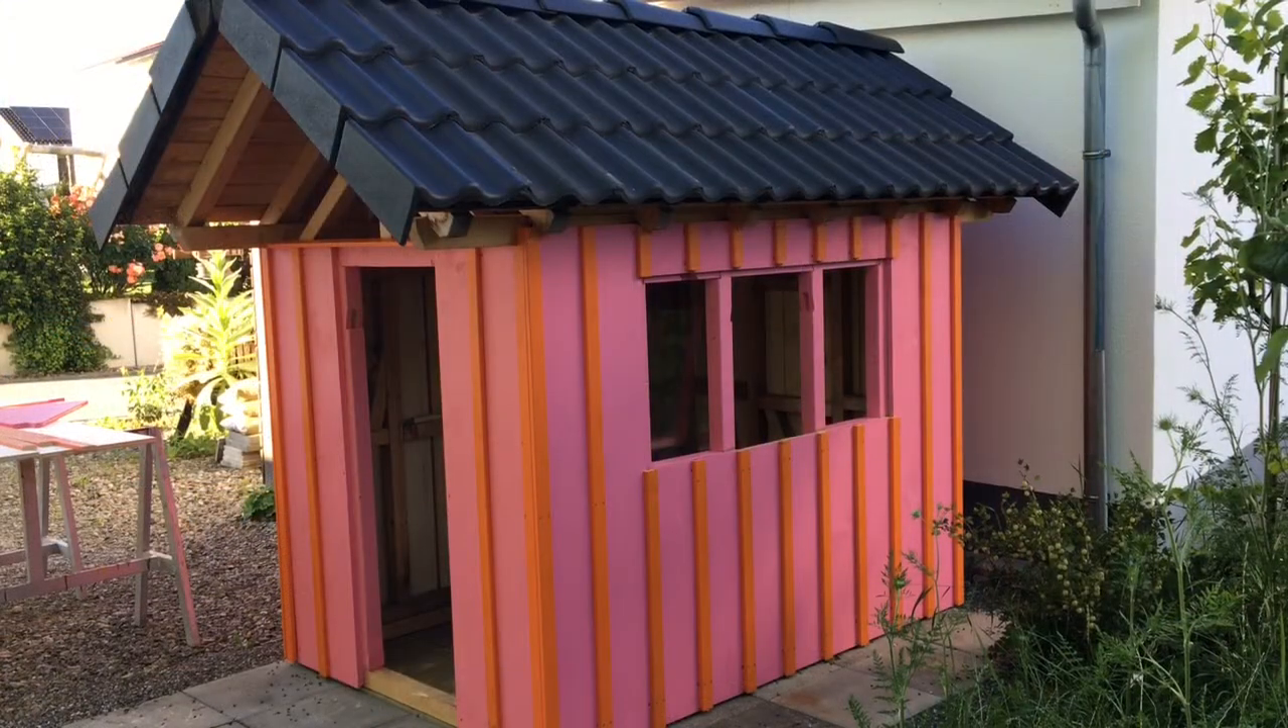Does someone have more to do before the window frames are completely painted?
No.